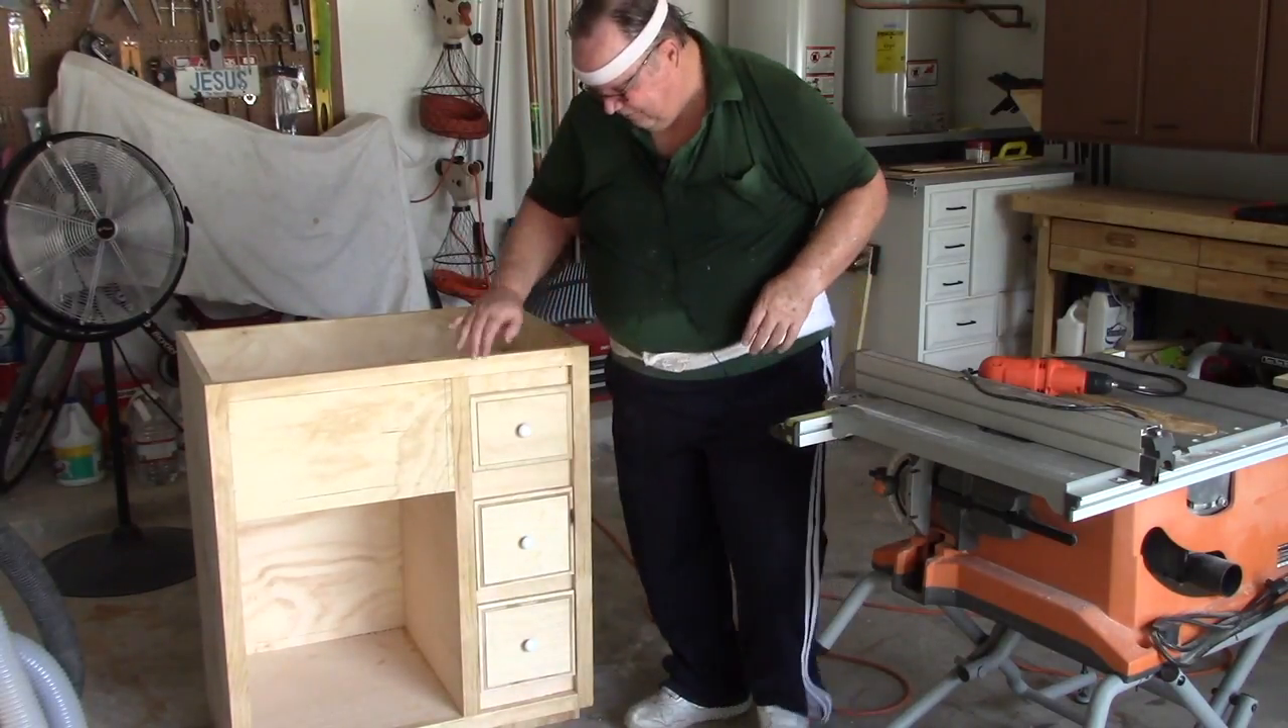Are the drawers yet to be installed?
No.